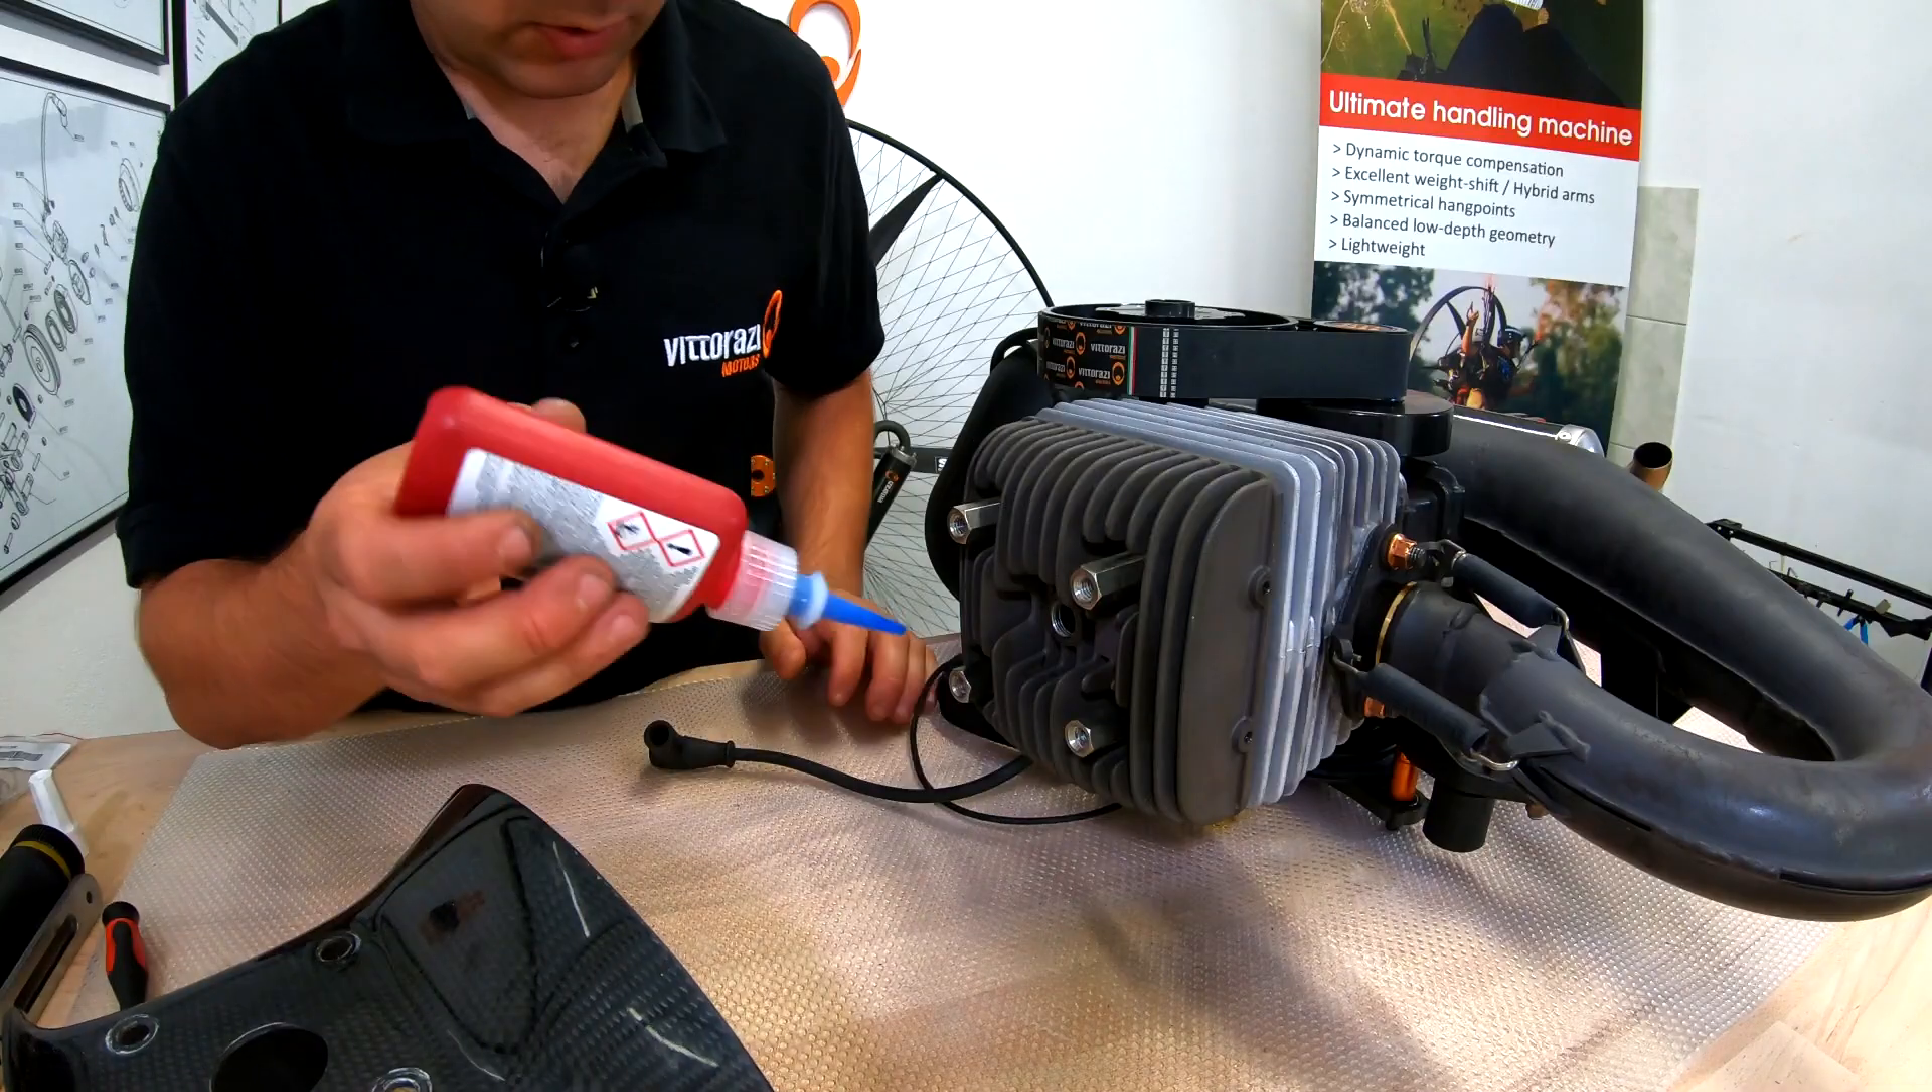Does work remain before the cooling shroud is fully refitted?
Yes.